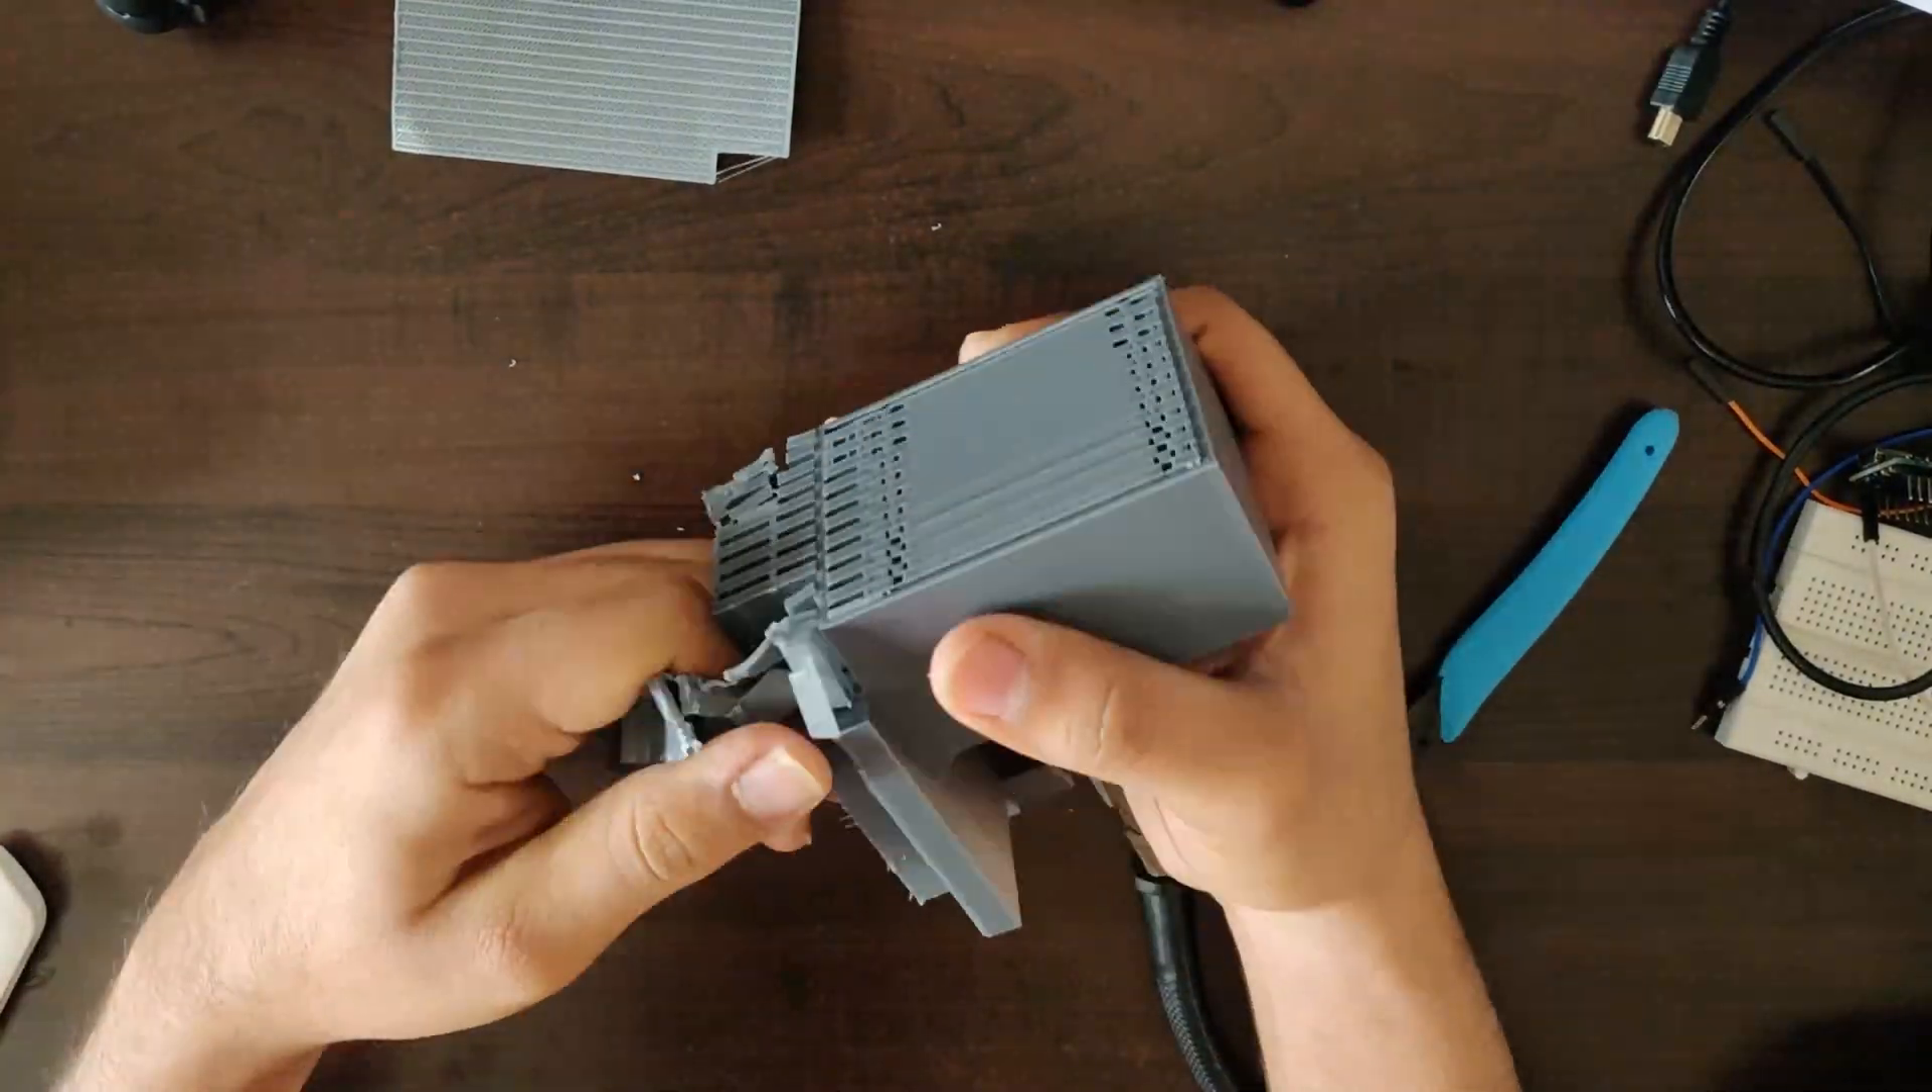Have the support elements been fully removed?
No.